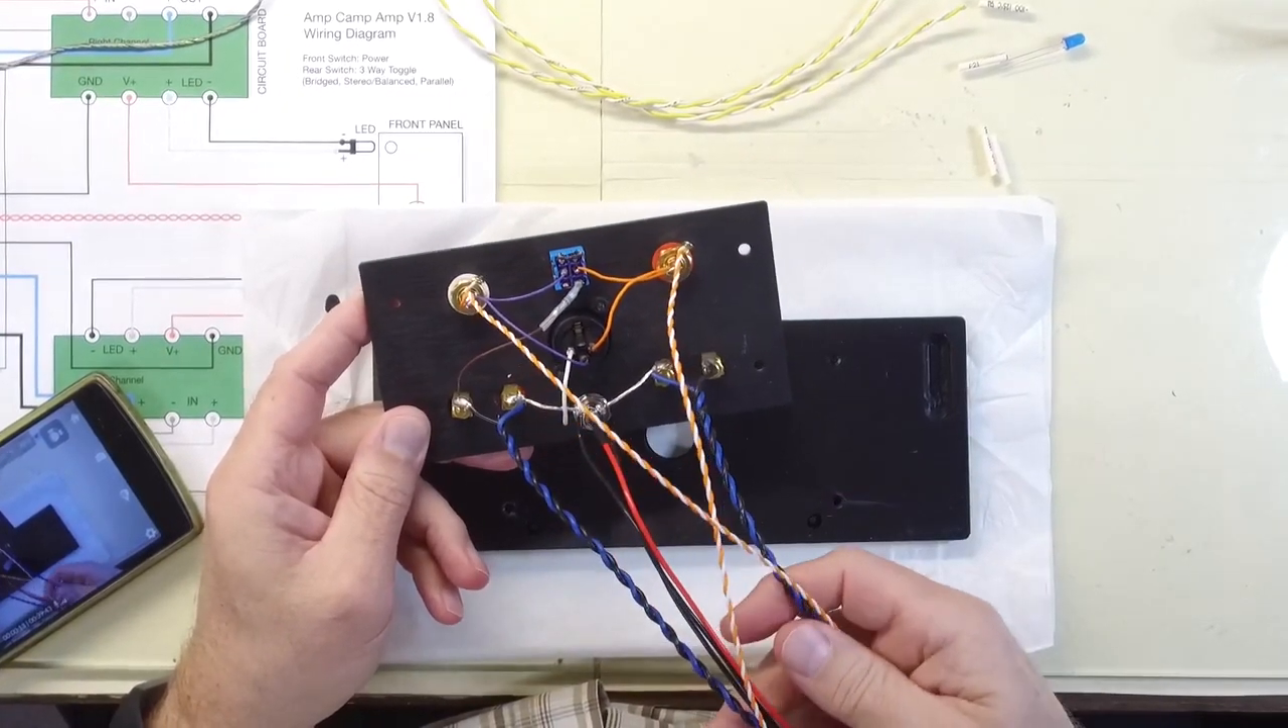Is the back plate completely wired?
Yes.